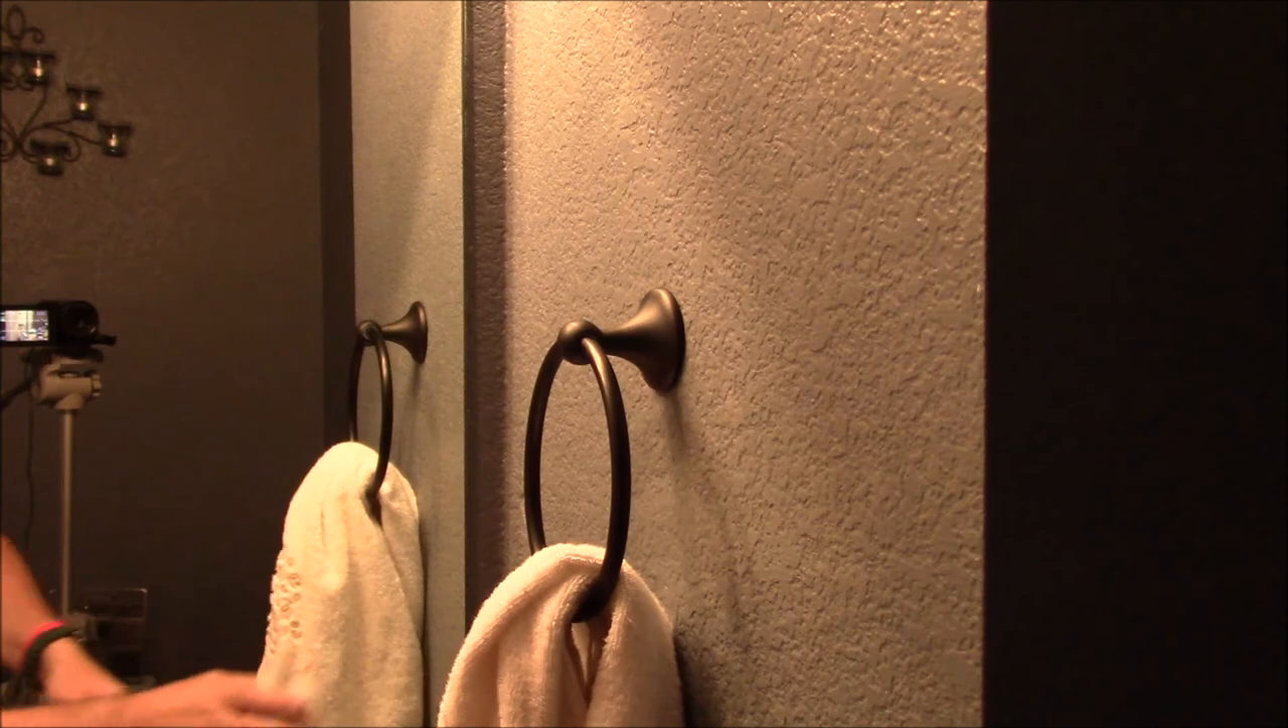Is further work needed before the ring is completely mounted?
No.